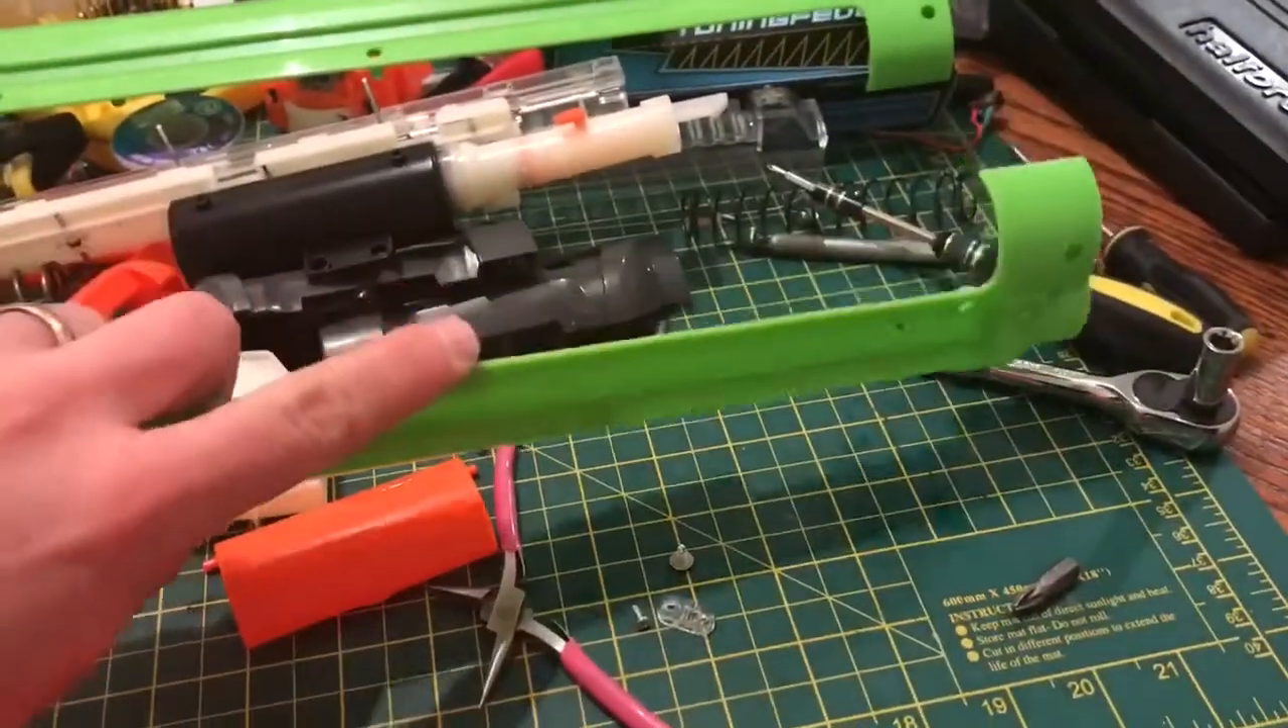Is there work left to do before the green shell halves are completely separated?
No.